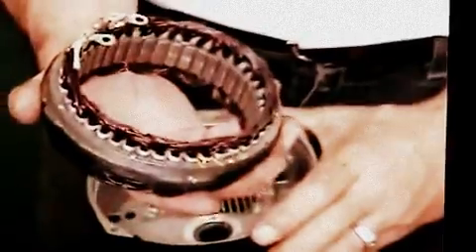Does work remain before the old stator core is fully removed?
No.